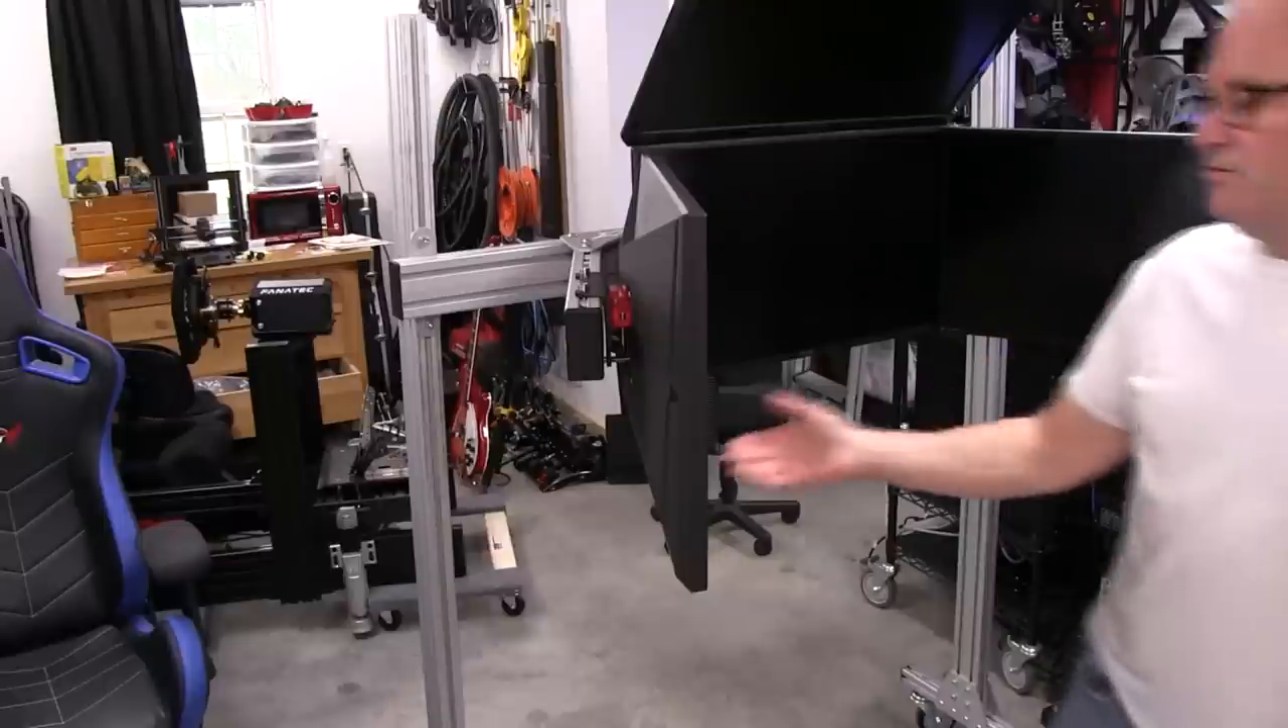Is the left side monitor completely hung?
Yes.